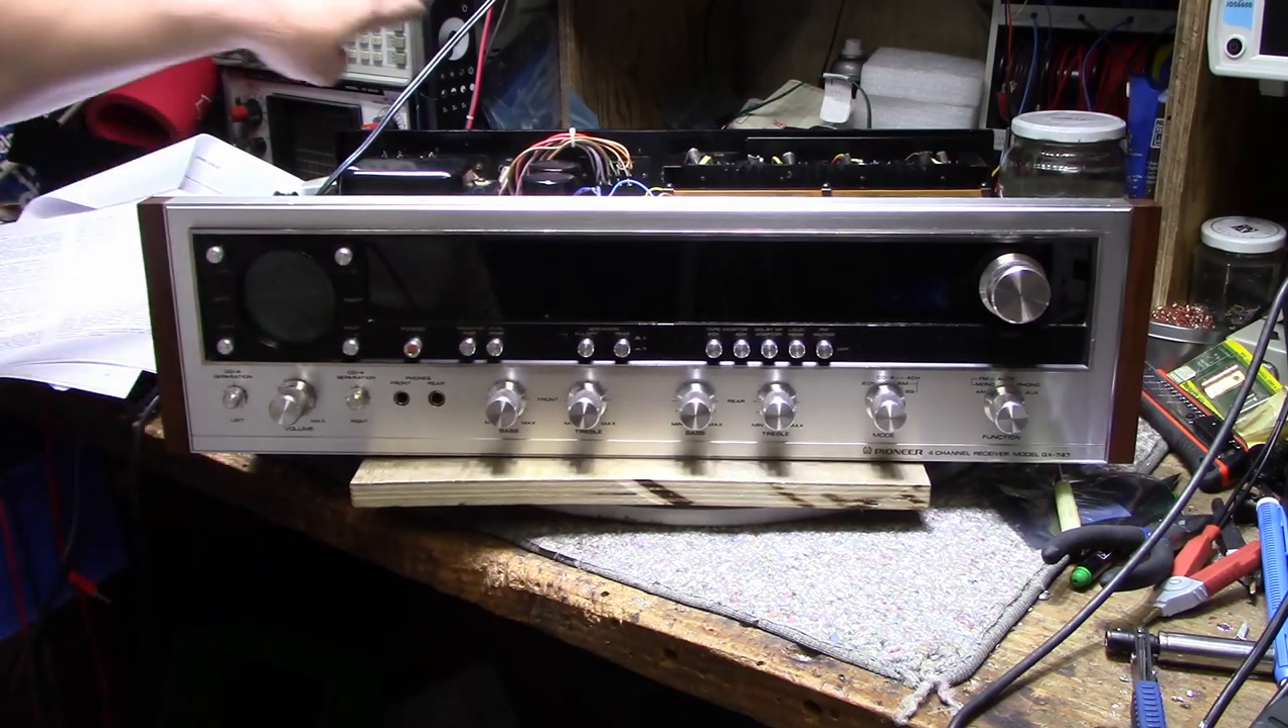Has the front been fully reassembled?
Yes.